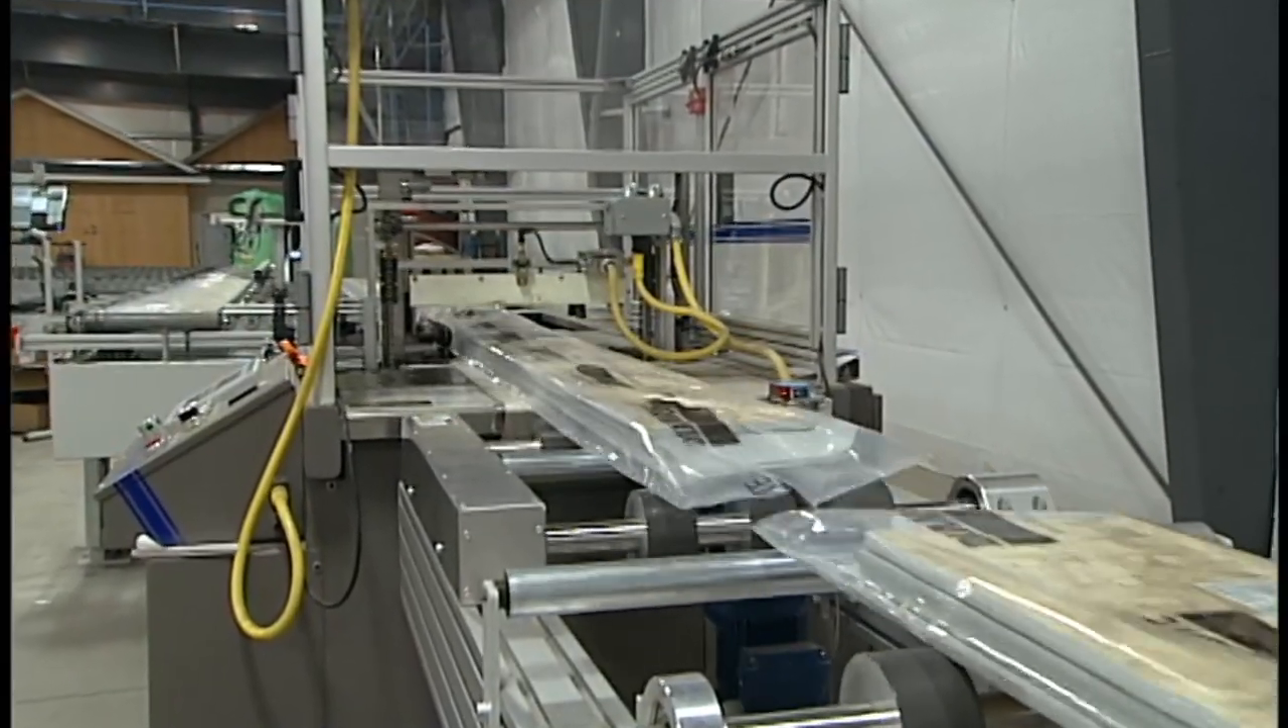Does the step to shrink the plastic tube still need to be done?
Yes.